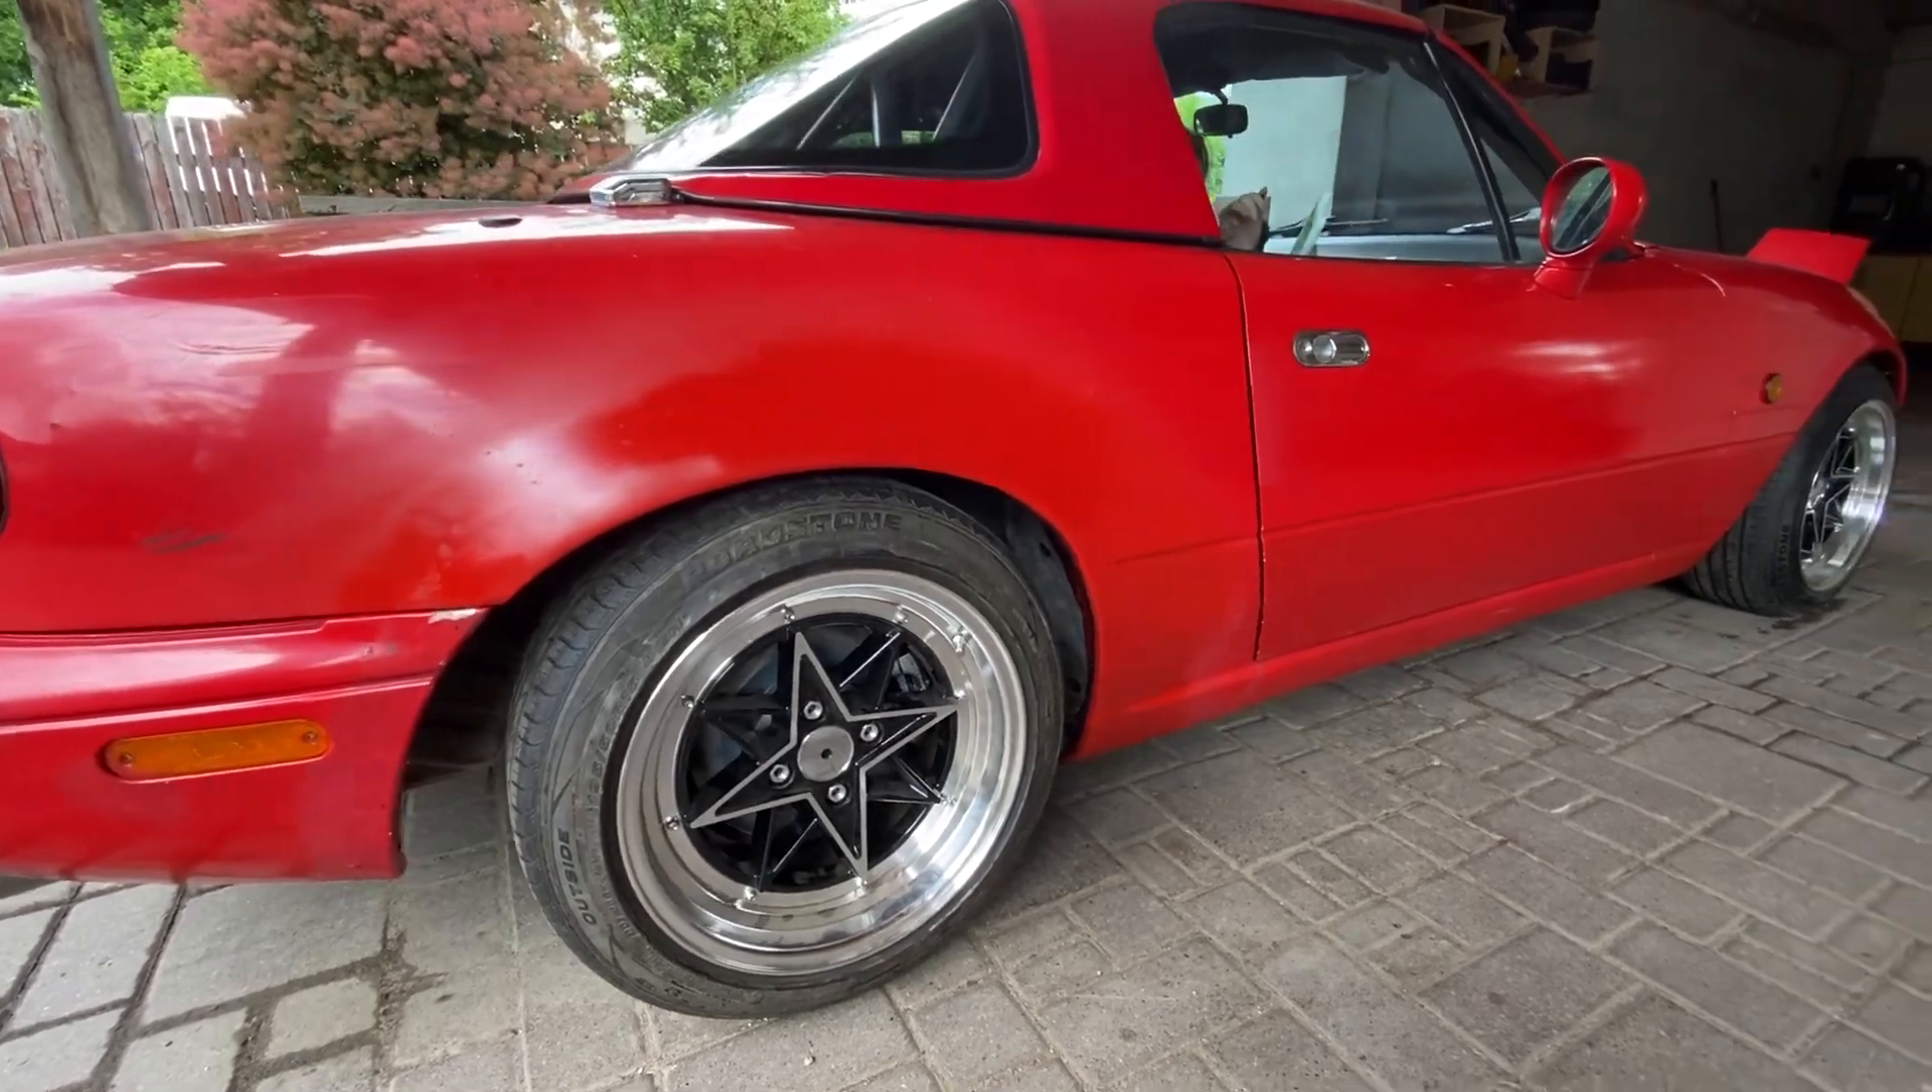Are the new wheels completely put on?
Yes.